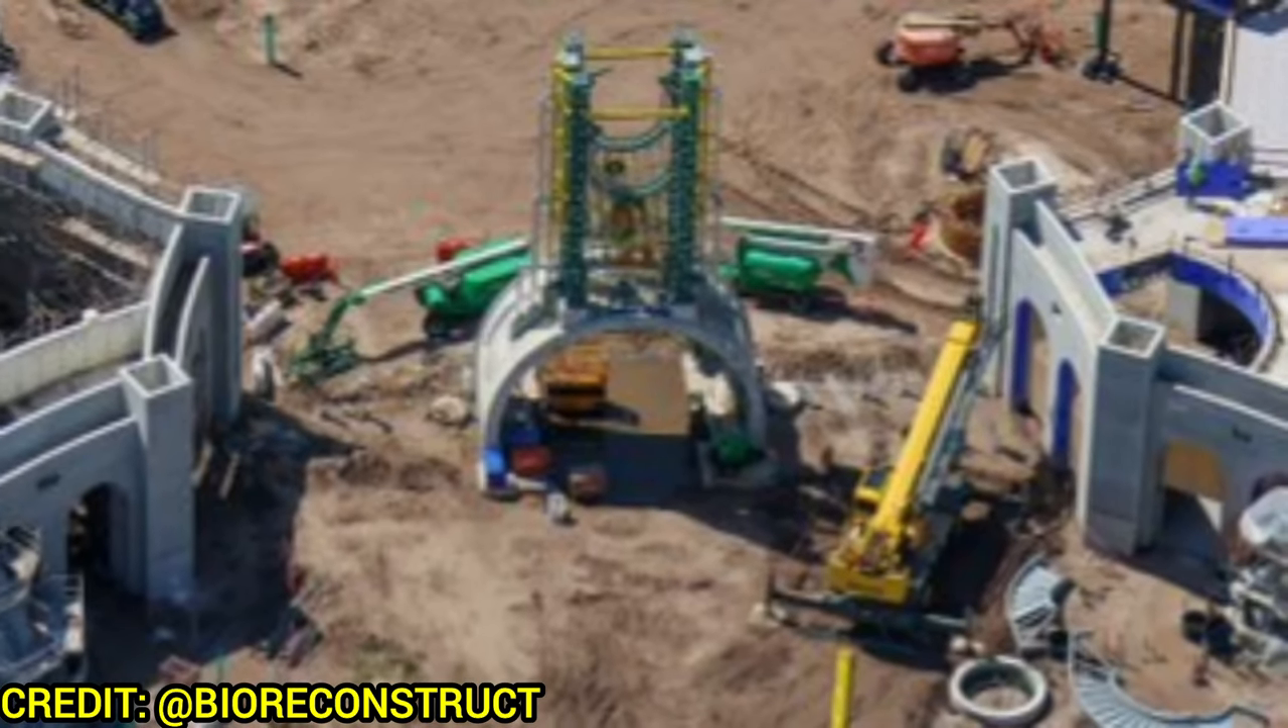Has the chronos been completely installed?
No.